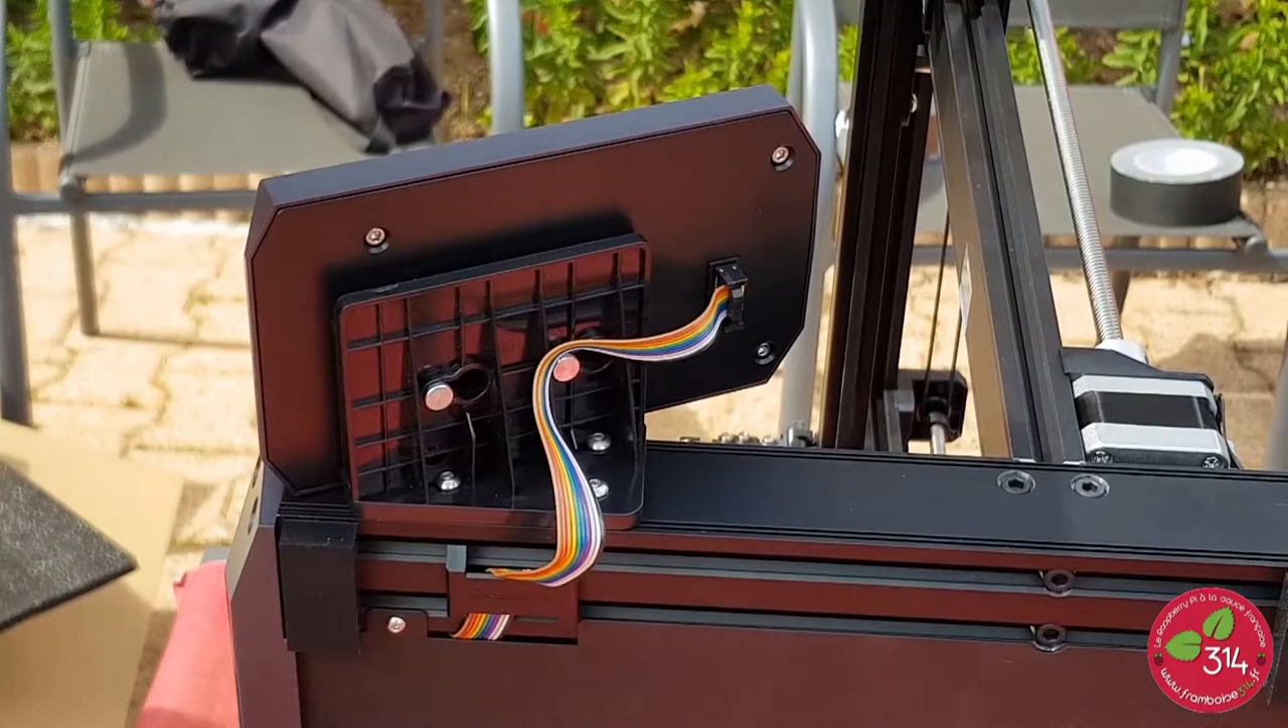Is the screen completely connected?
Yes.